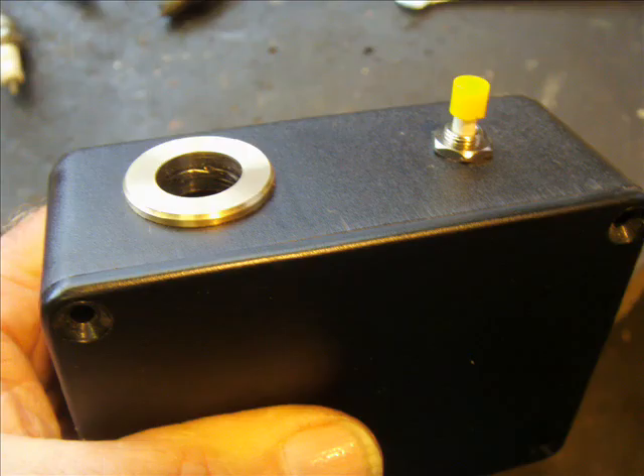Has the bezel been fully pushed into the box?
Yes.